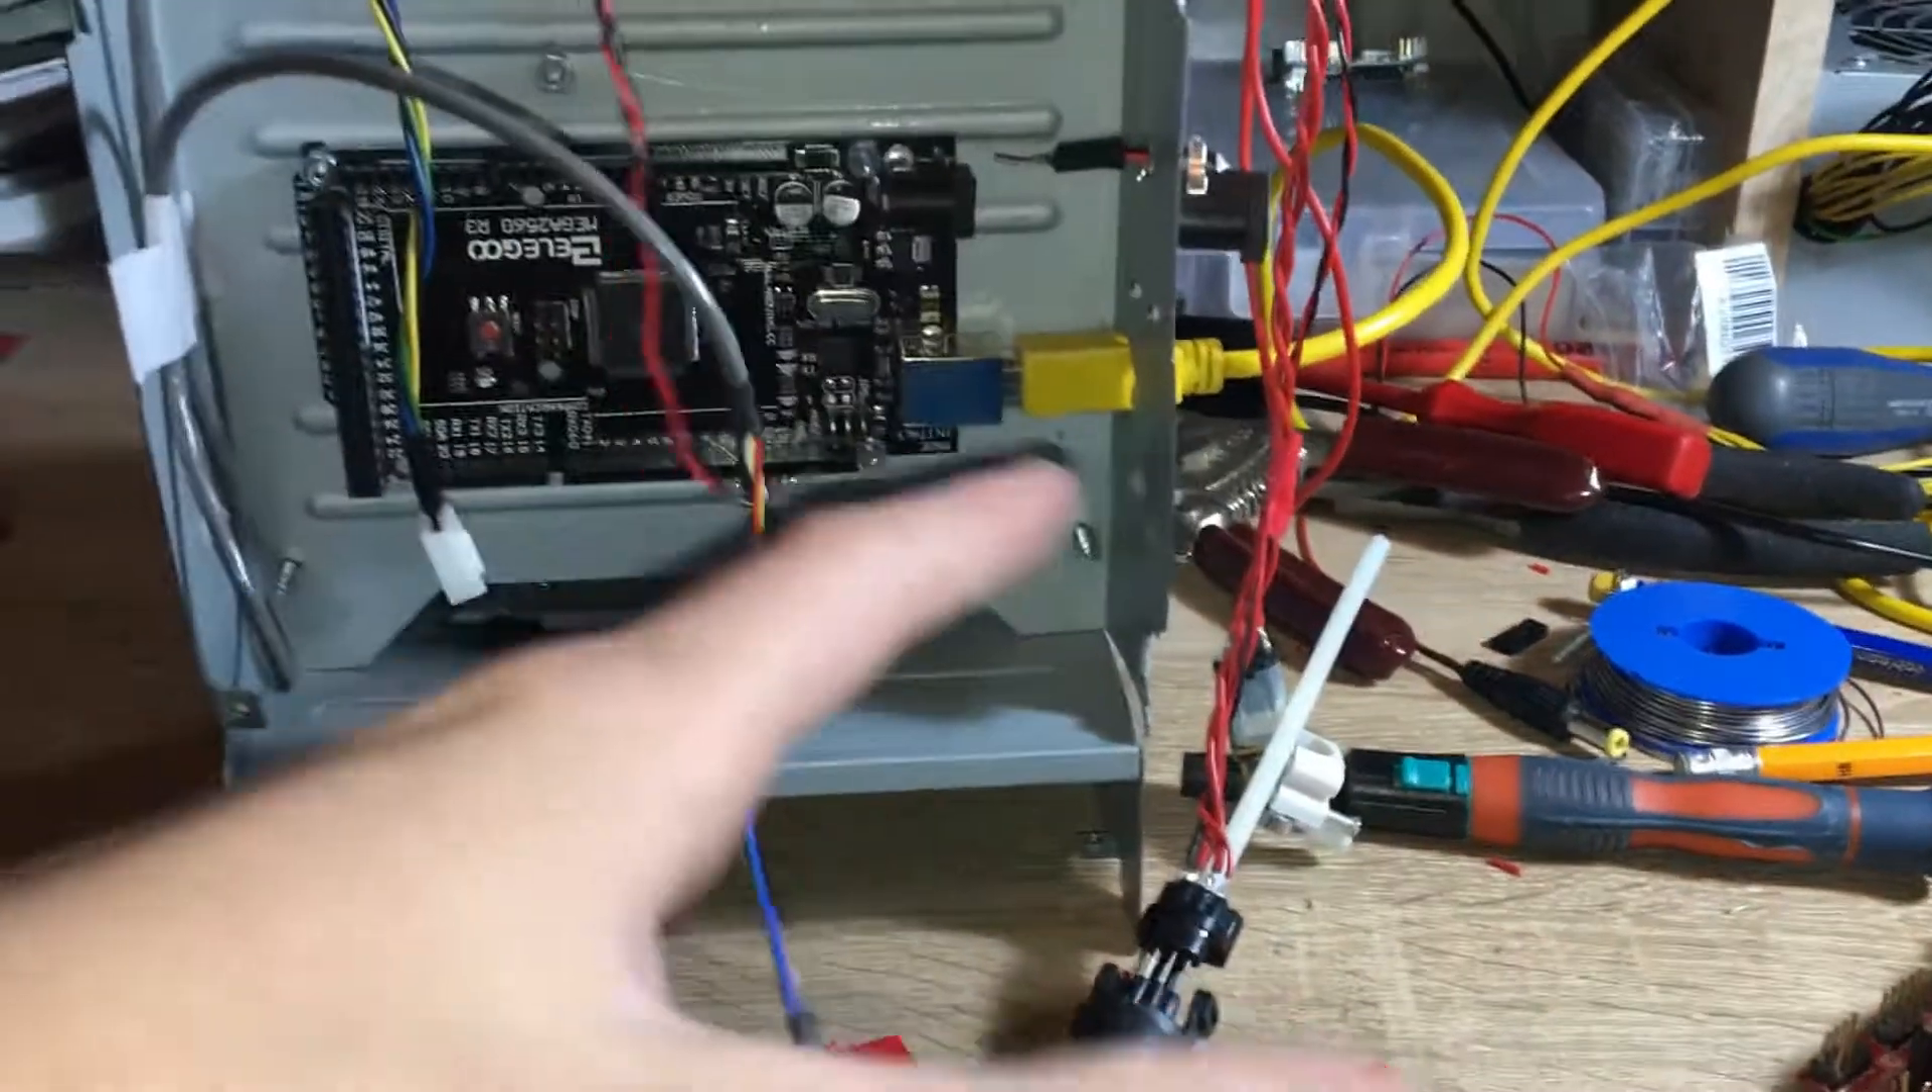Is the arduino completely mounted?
Yes.